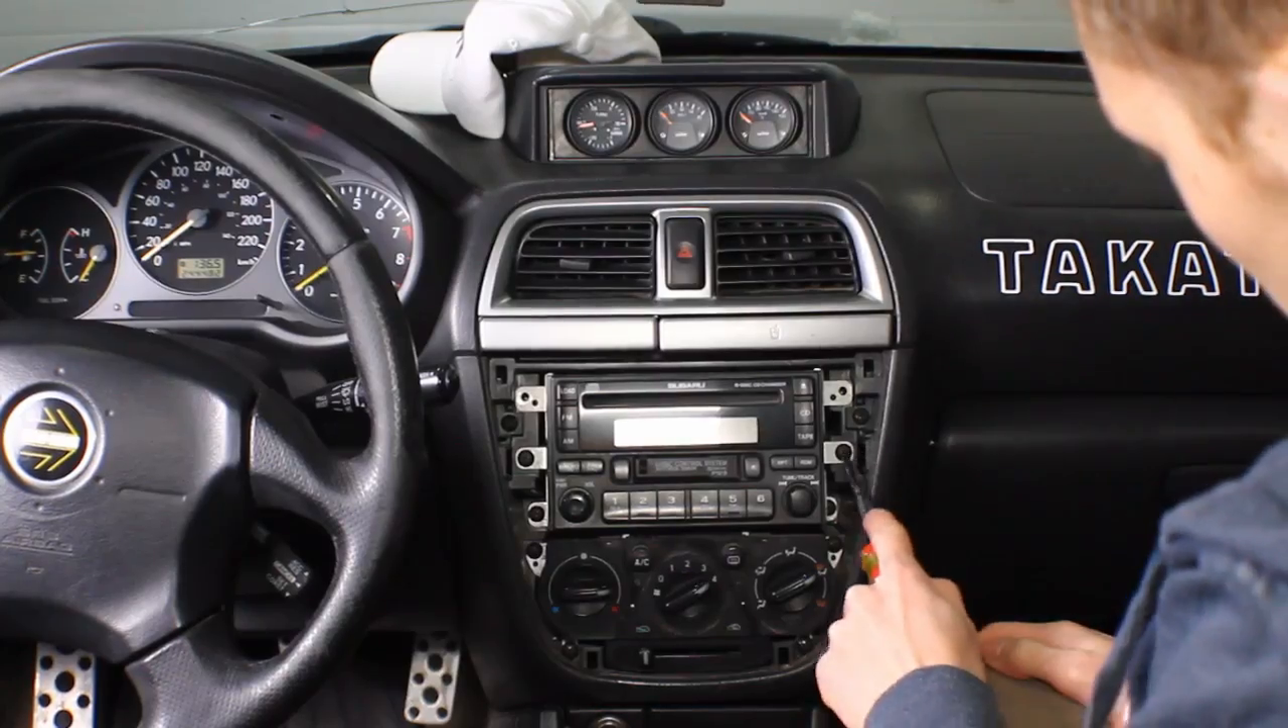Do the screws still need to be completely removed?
Yes.